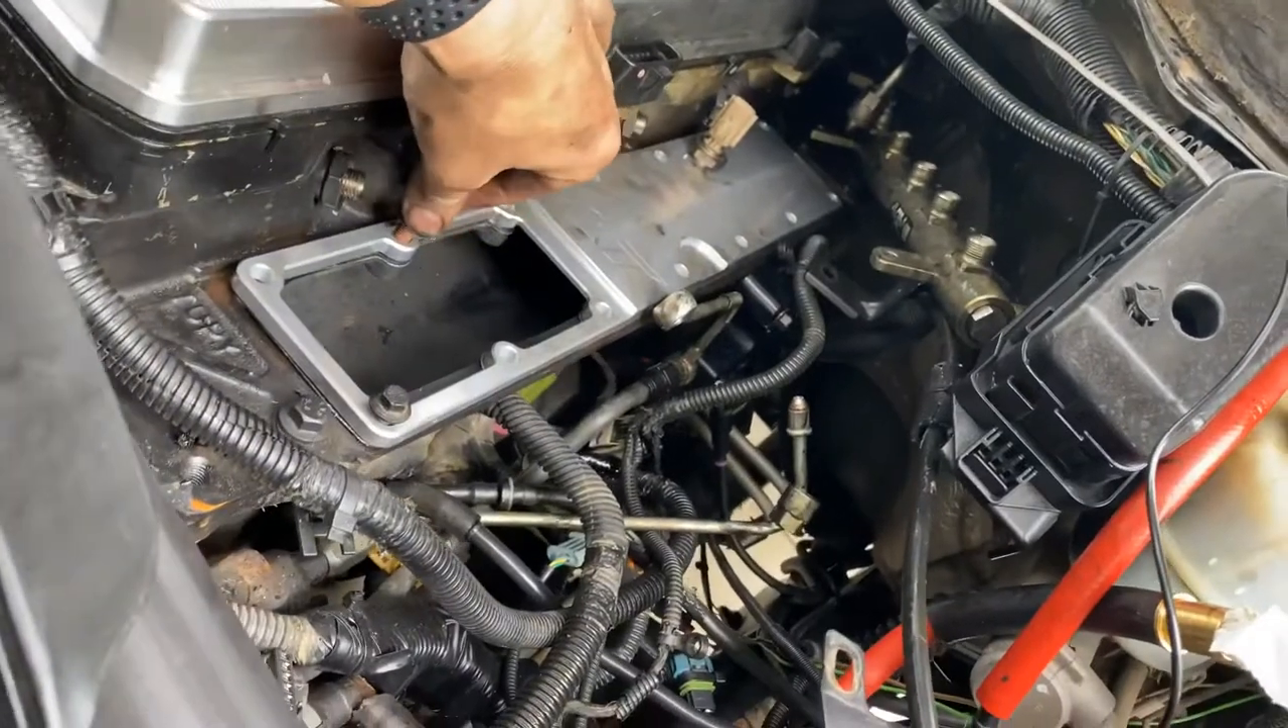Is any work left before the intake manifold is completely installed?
Yes.